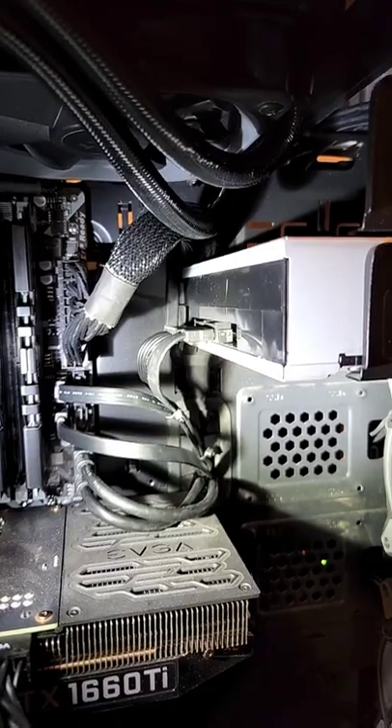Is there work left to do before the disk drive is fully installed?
No.